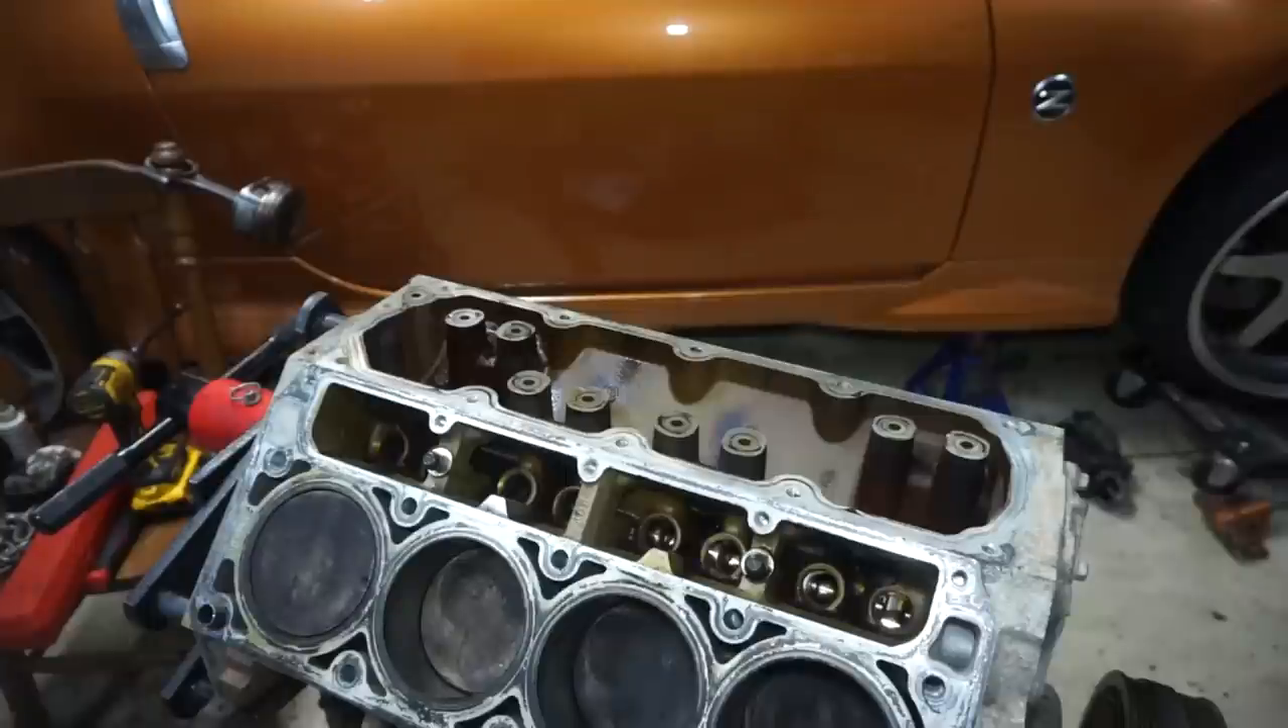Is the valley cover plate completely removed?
Yes.